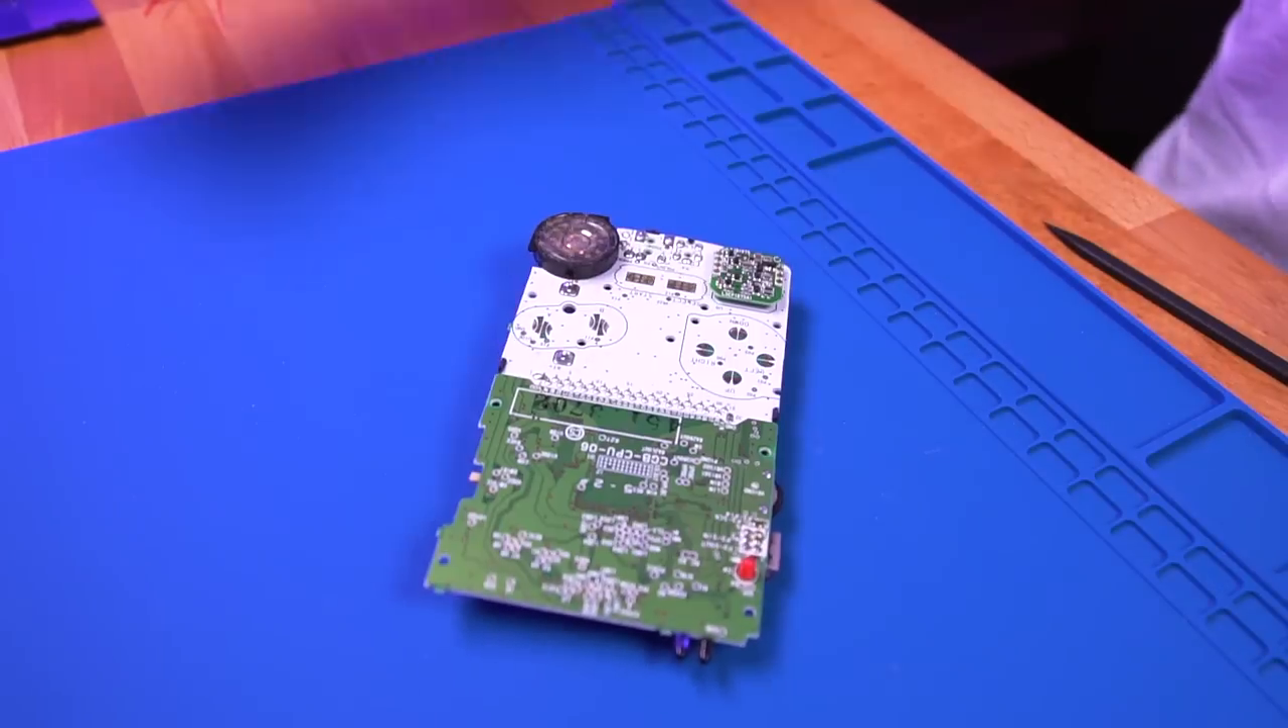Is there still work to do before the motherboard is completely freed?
No.